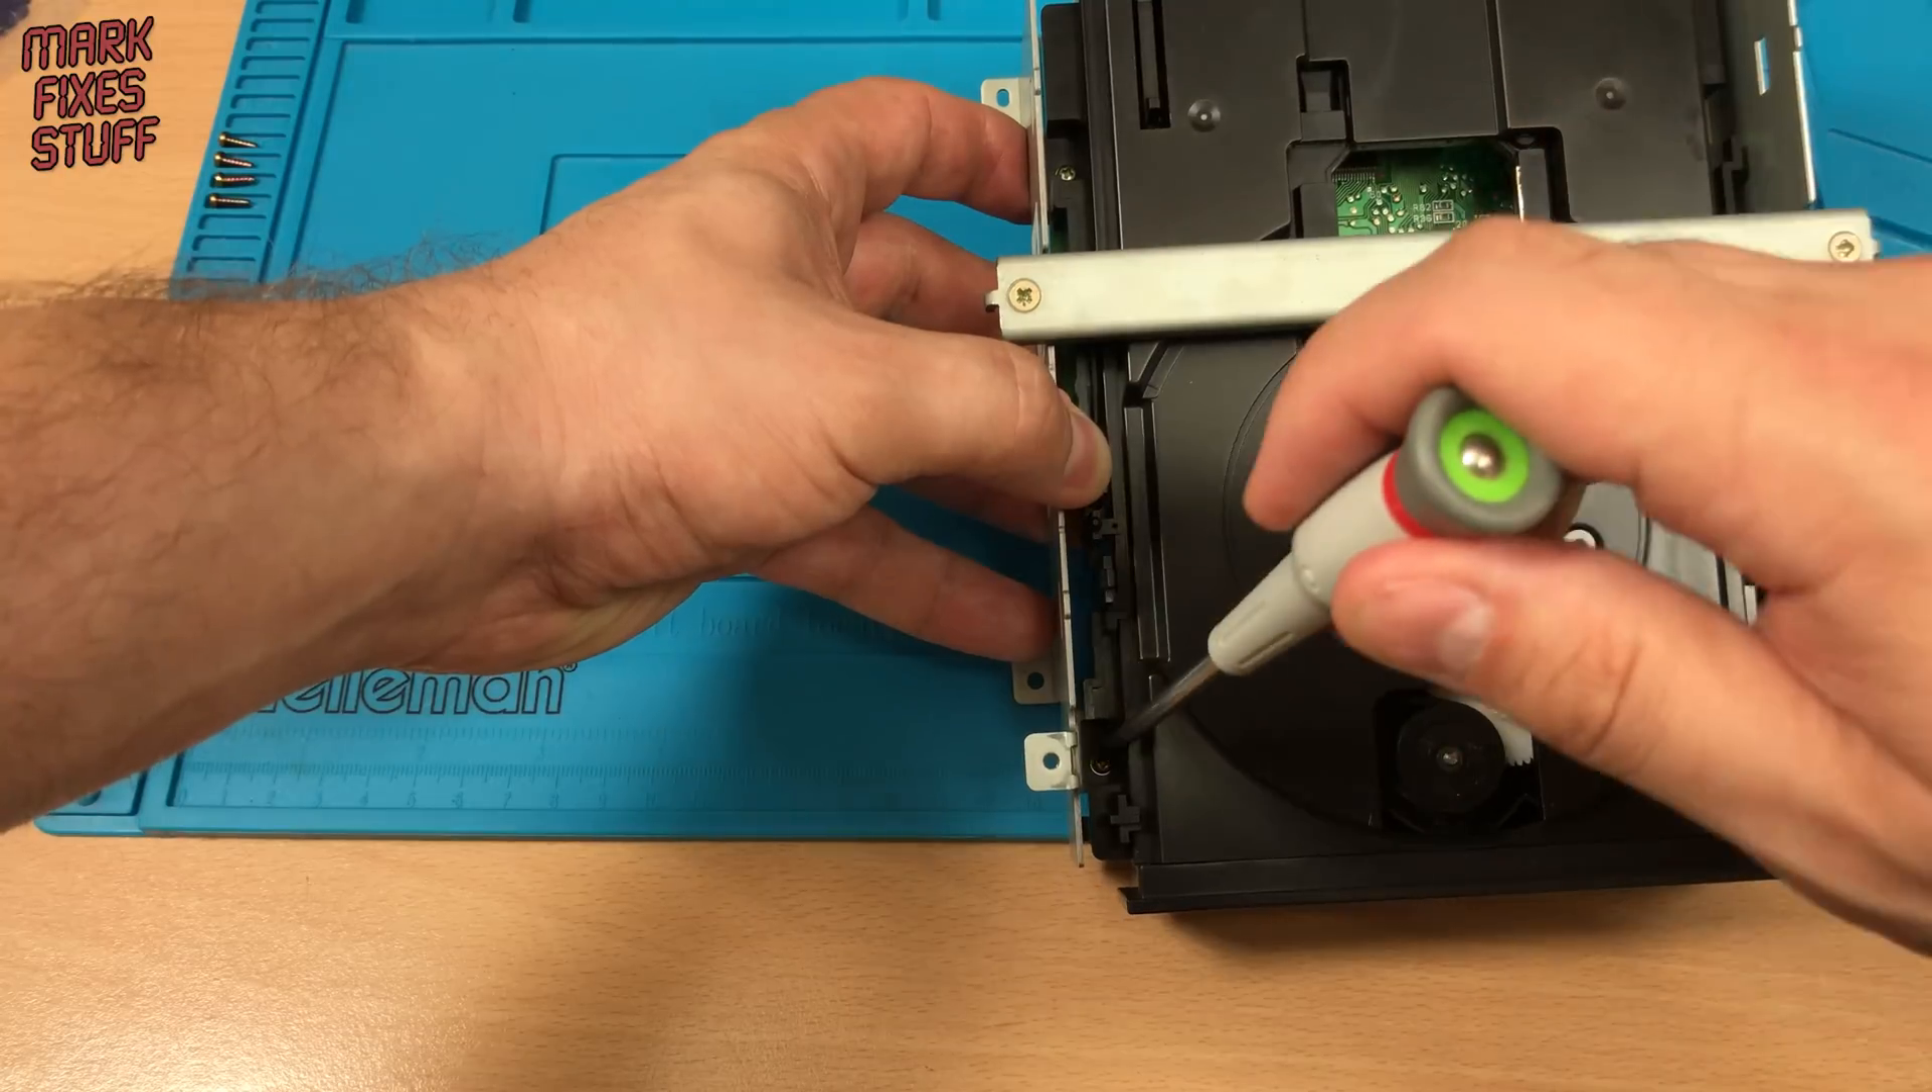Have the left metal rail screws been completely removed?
No.